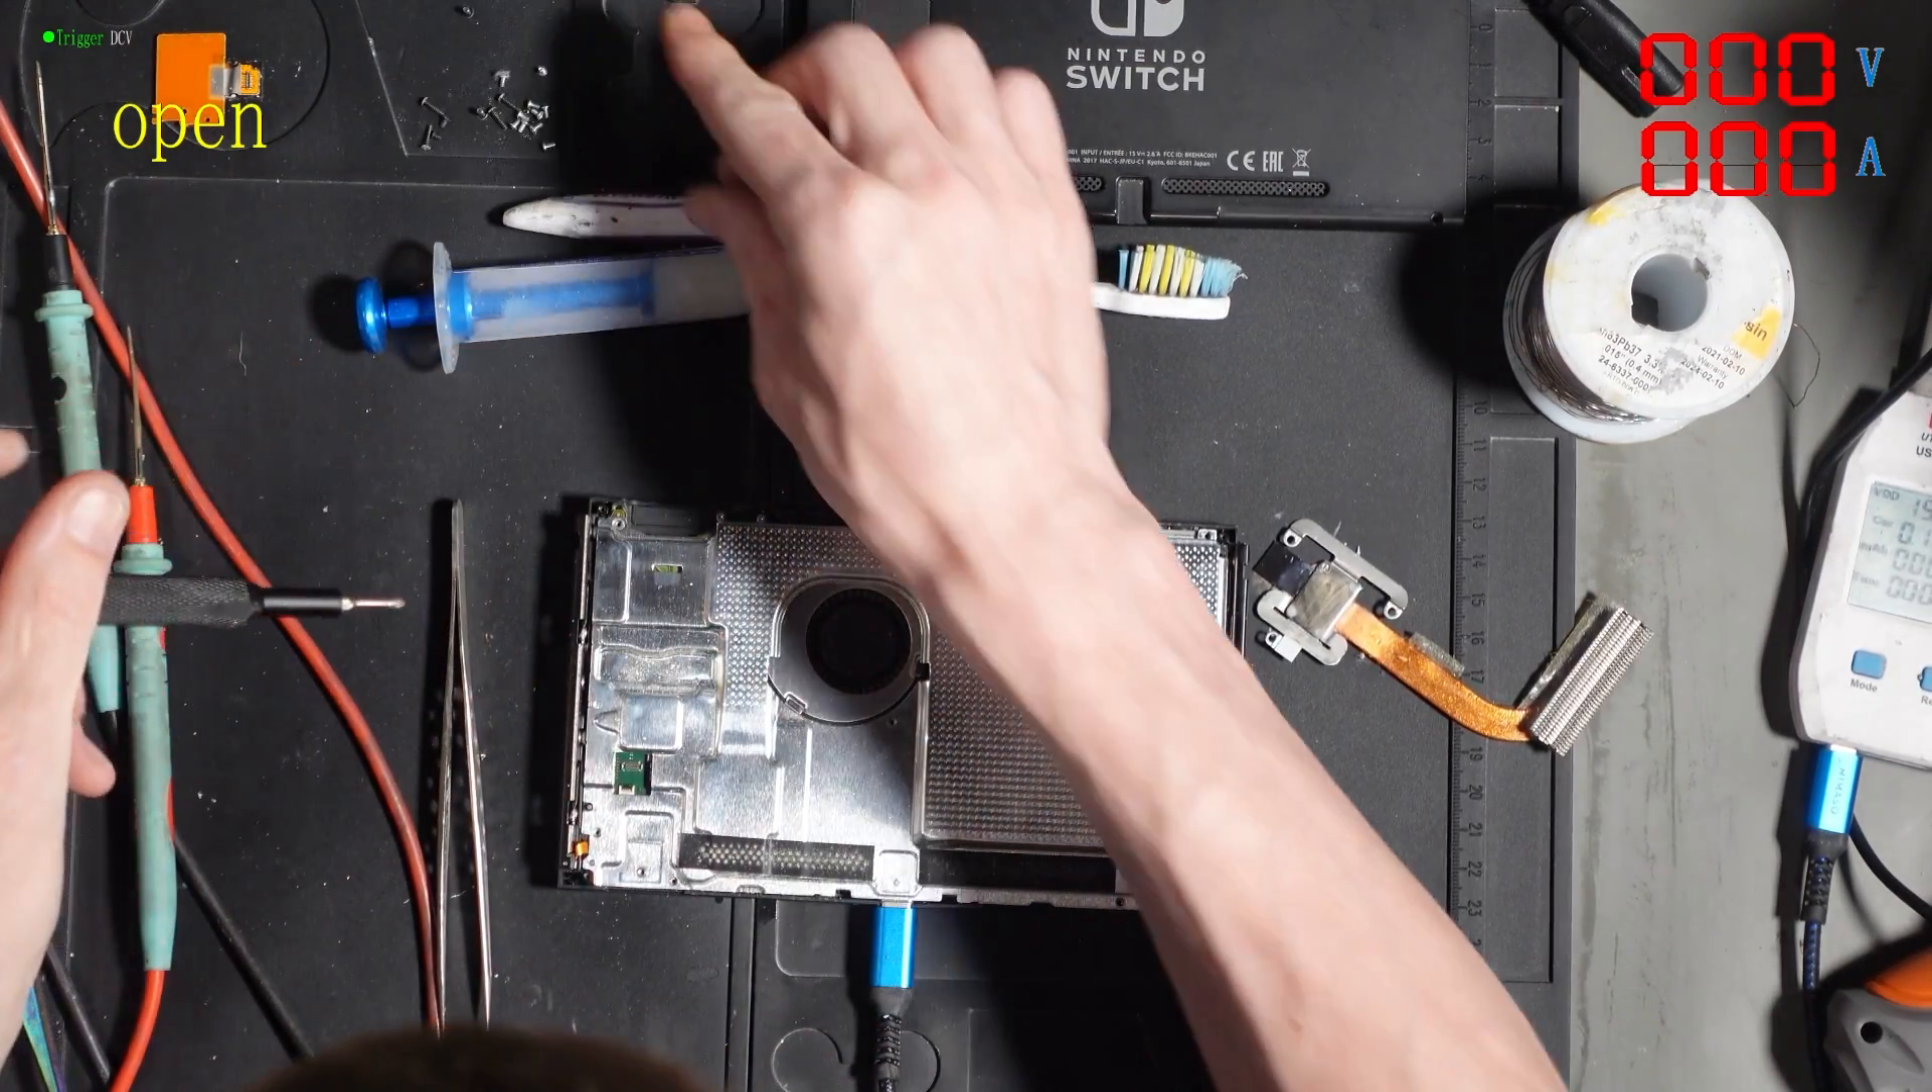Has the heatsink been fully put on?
No.